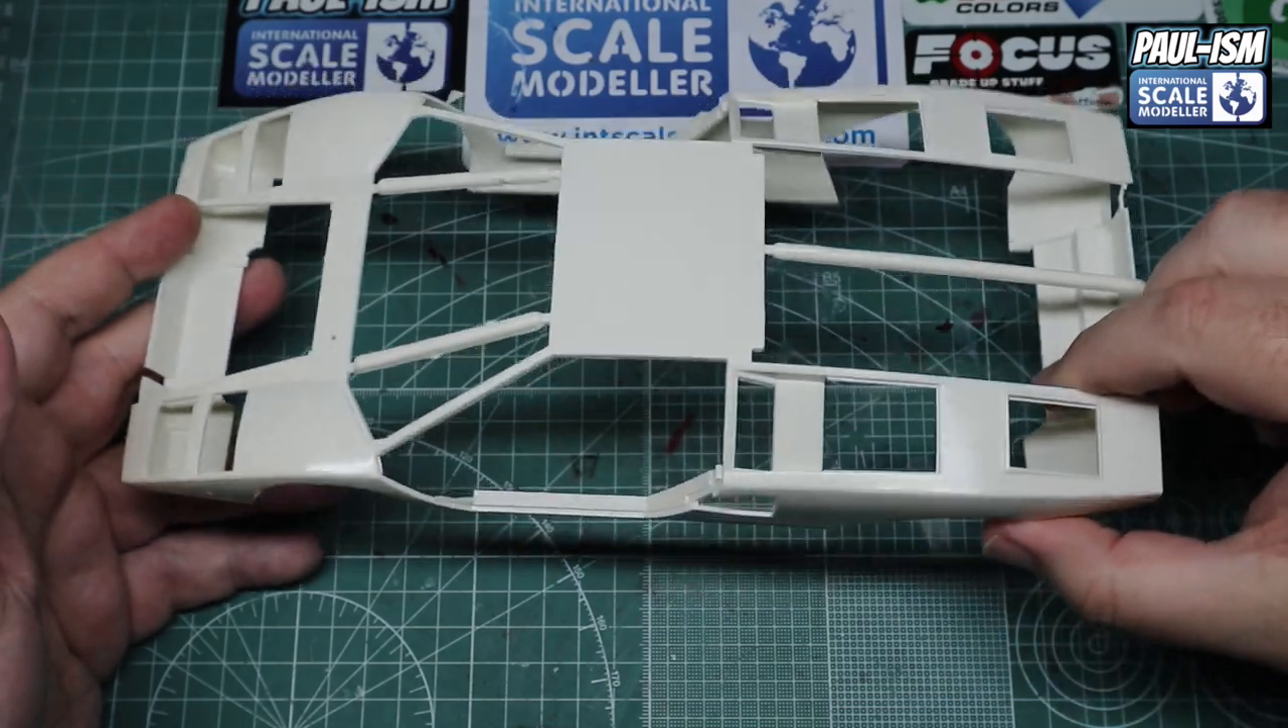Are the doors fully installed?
No.